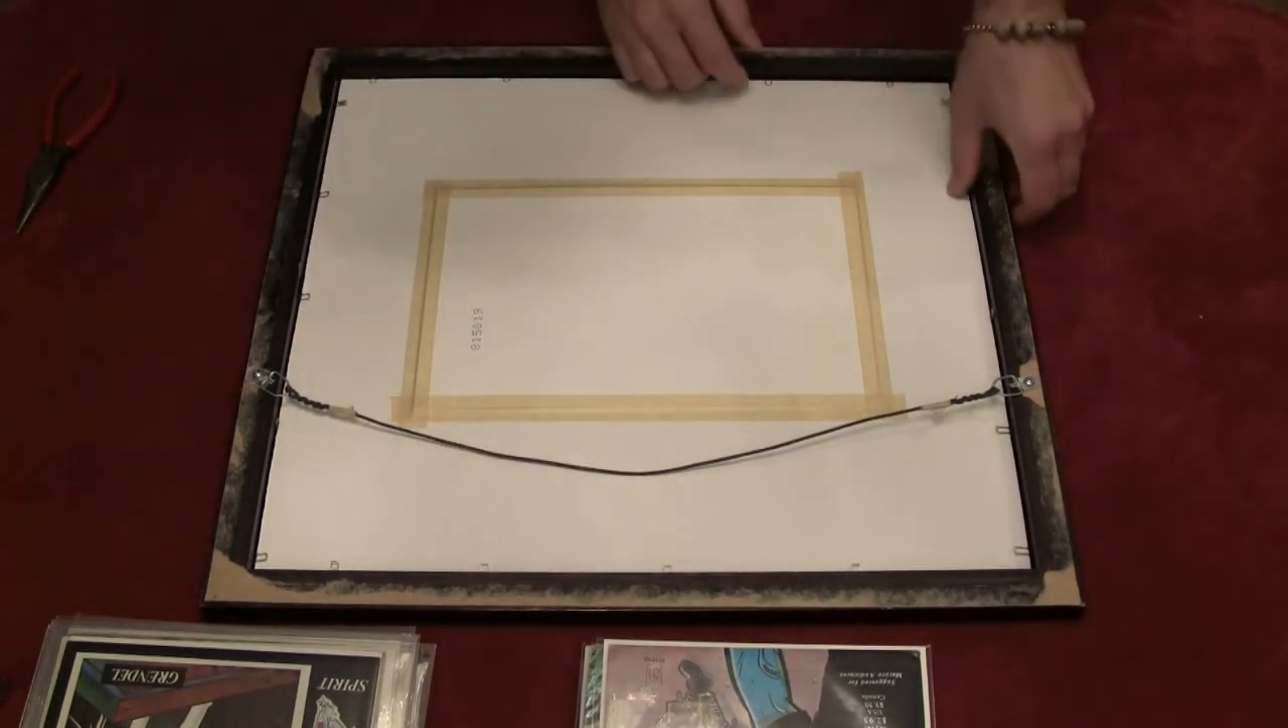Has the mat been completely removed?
No.